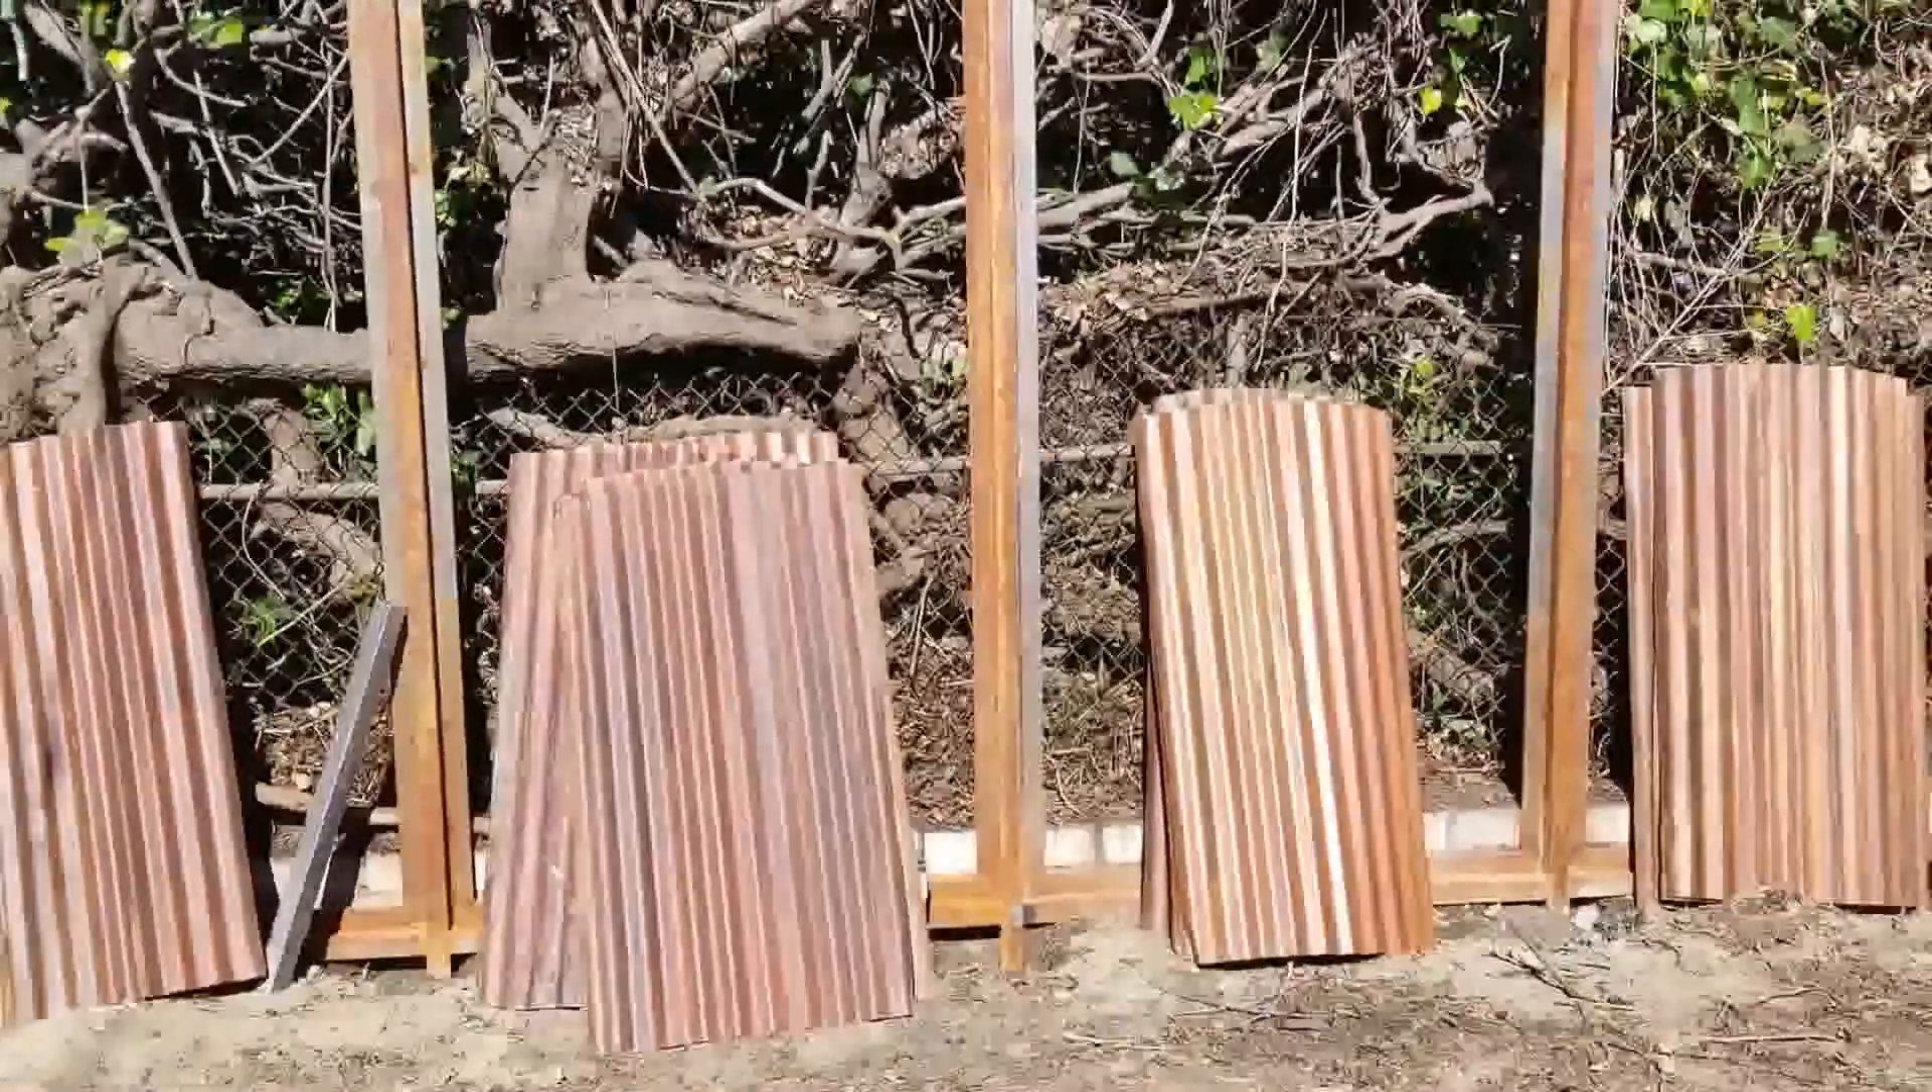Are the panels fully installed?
No.